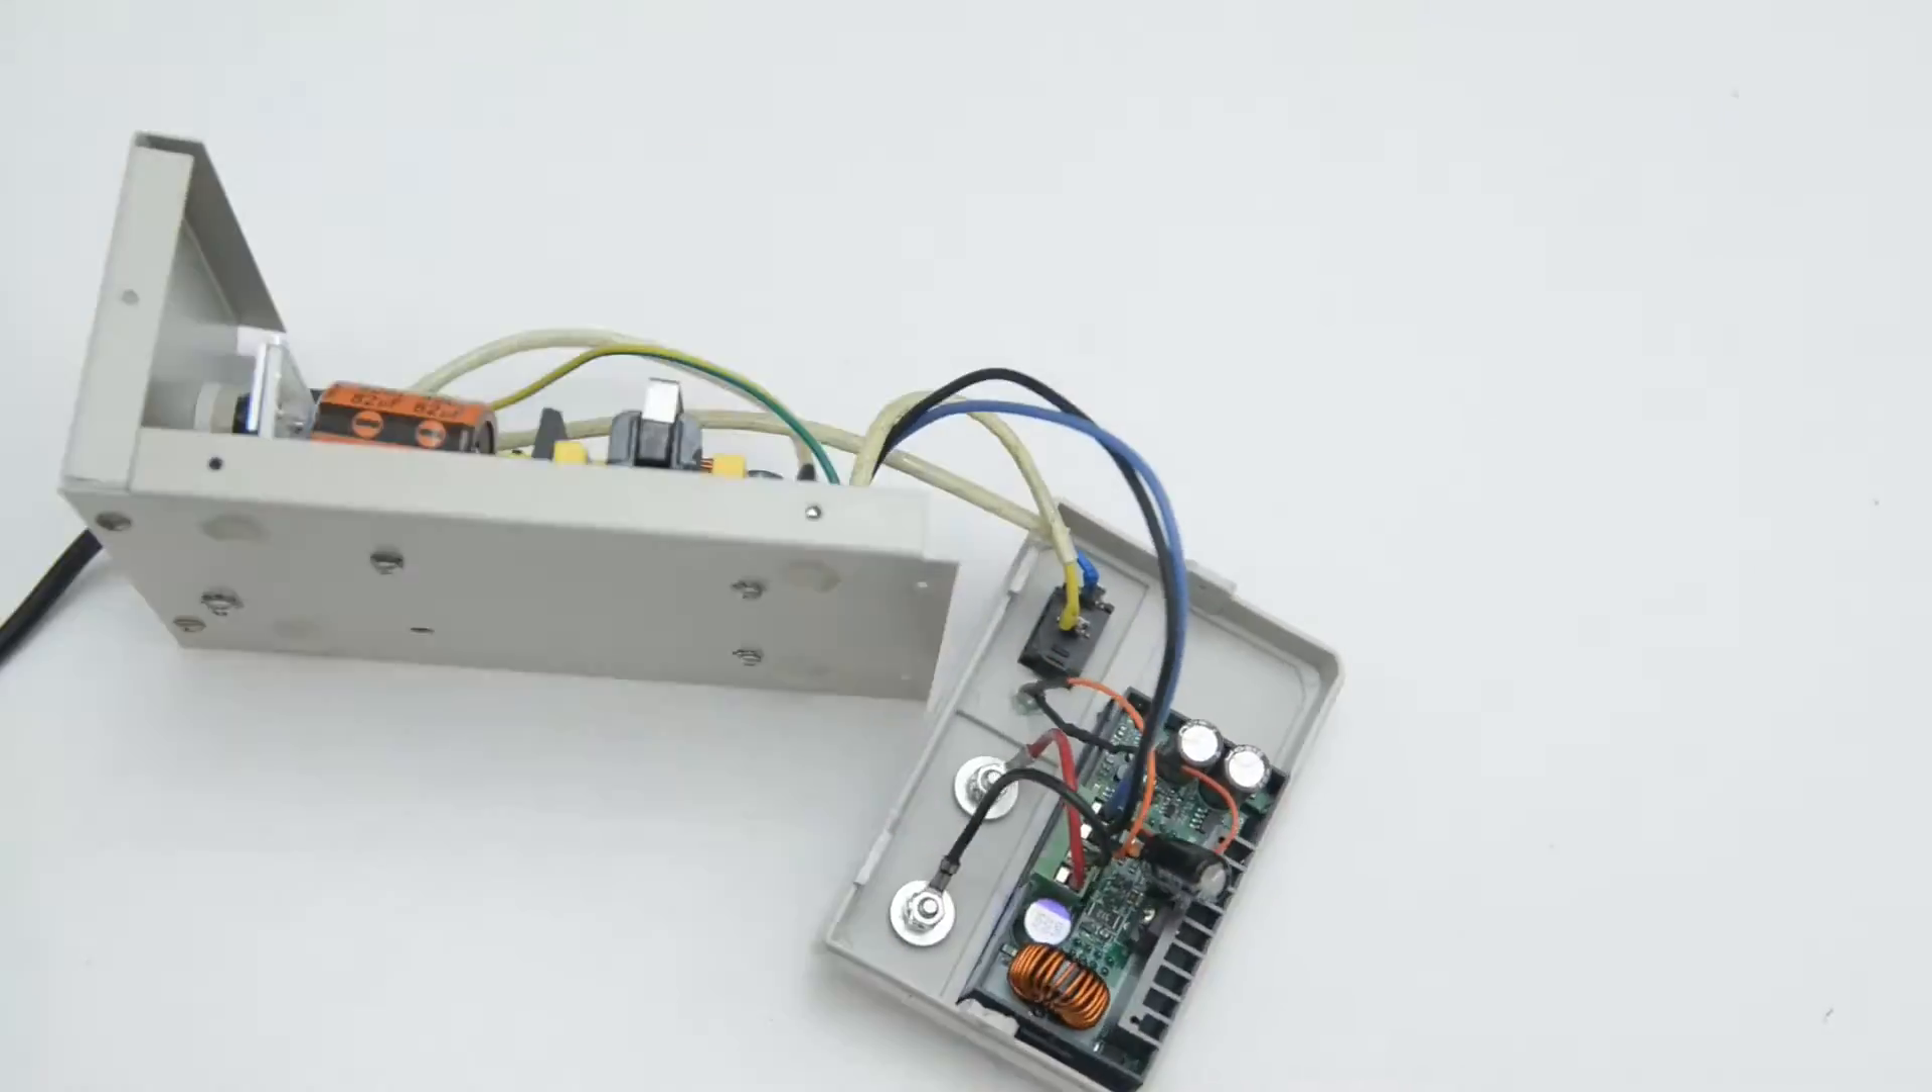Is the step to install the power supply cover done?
No.